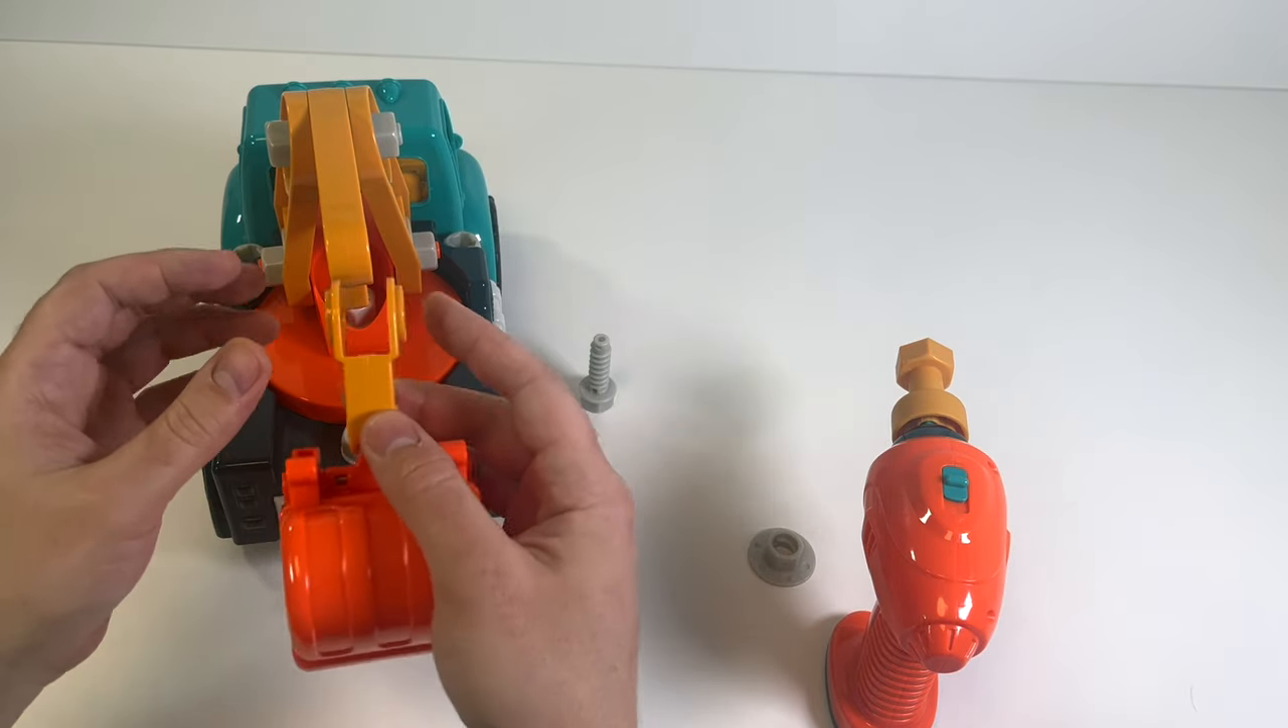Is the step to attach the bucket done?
No.